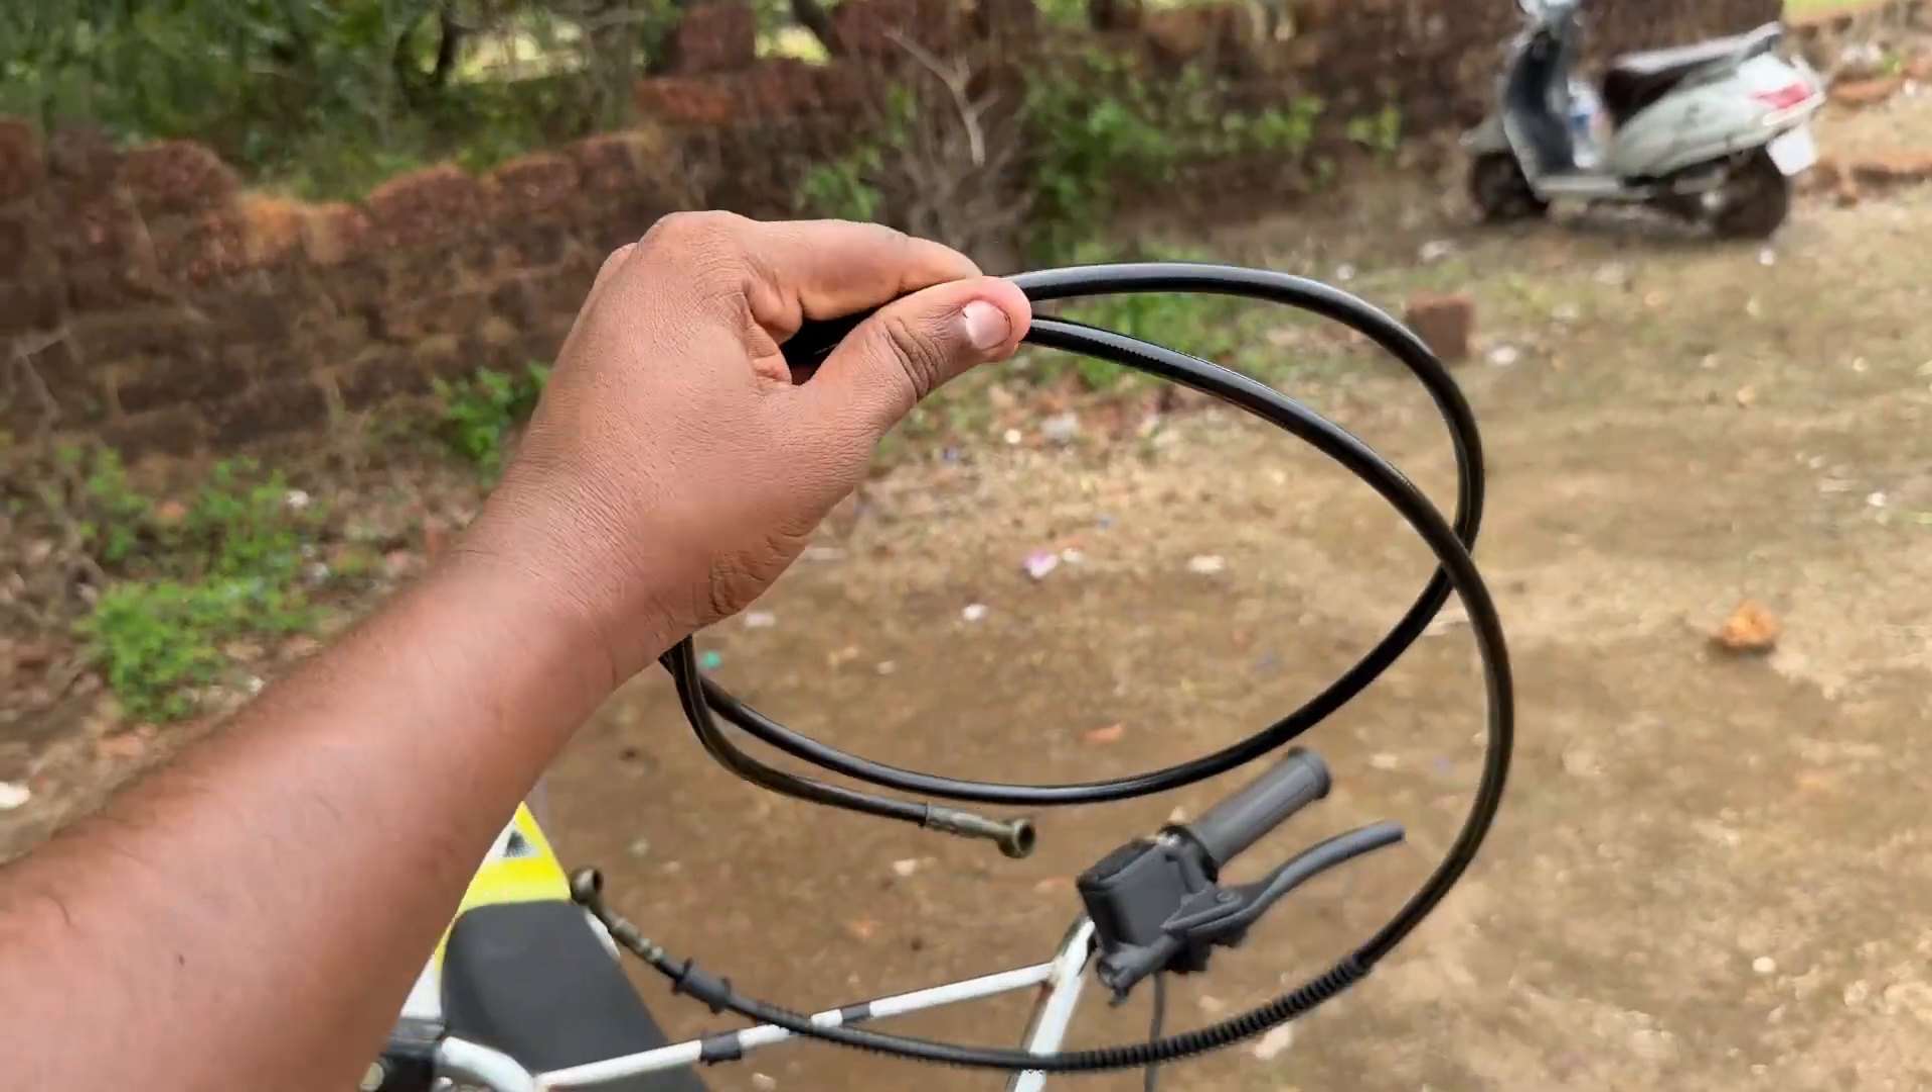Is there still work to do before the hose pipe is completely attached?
Yes.